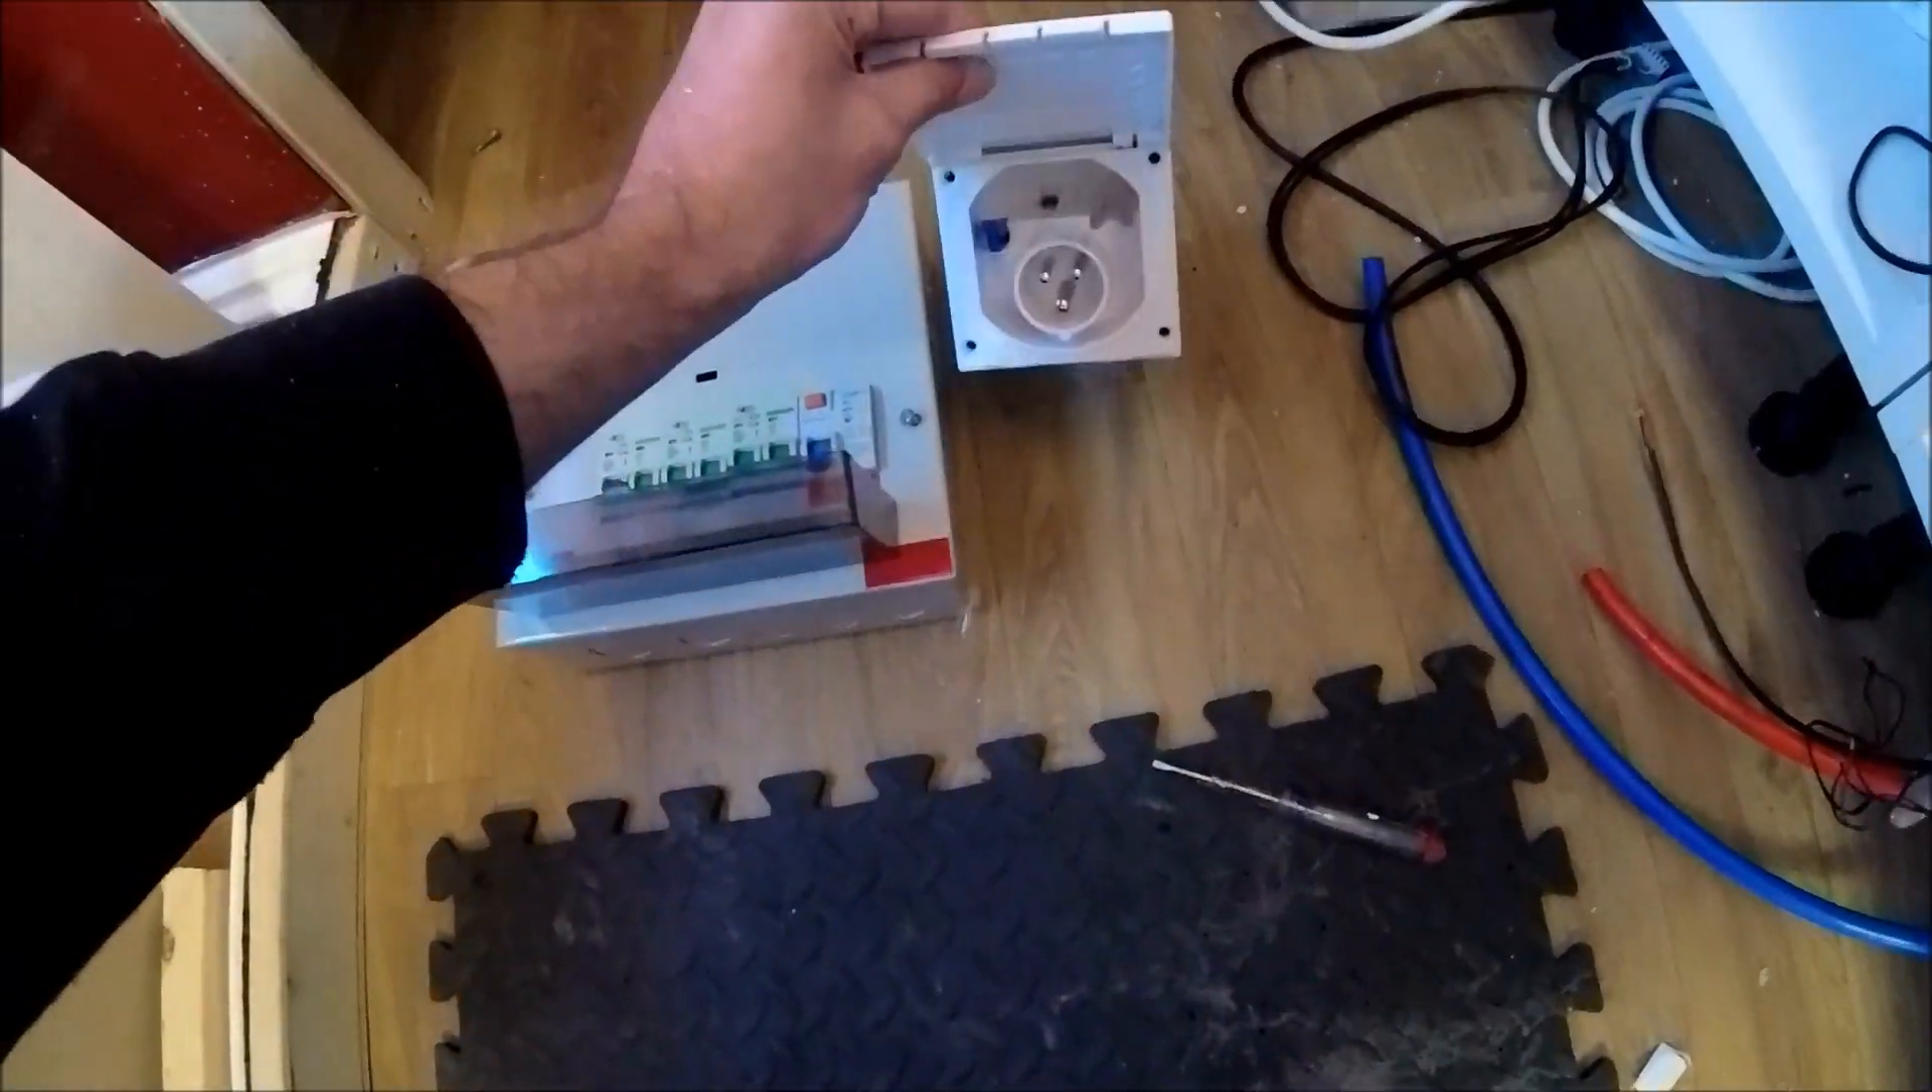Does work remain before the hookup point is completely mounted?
Yes.